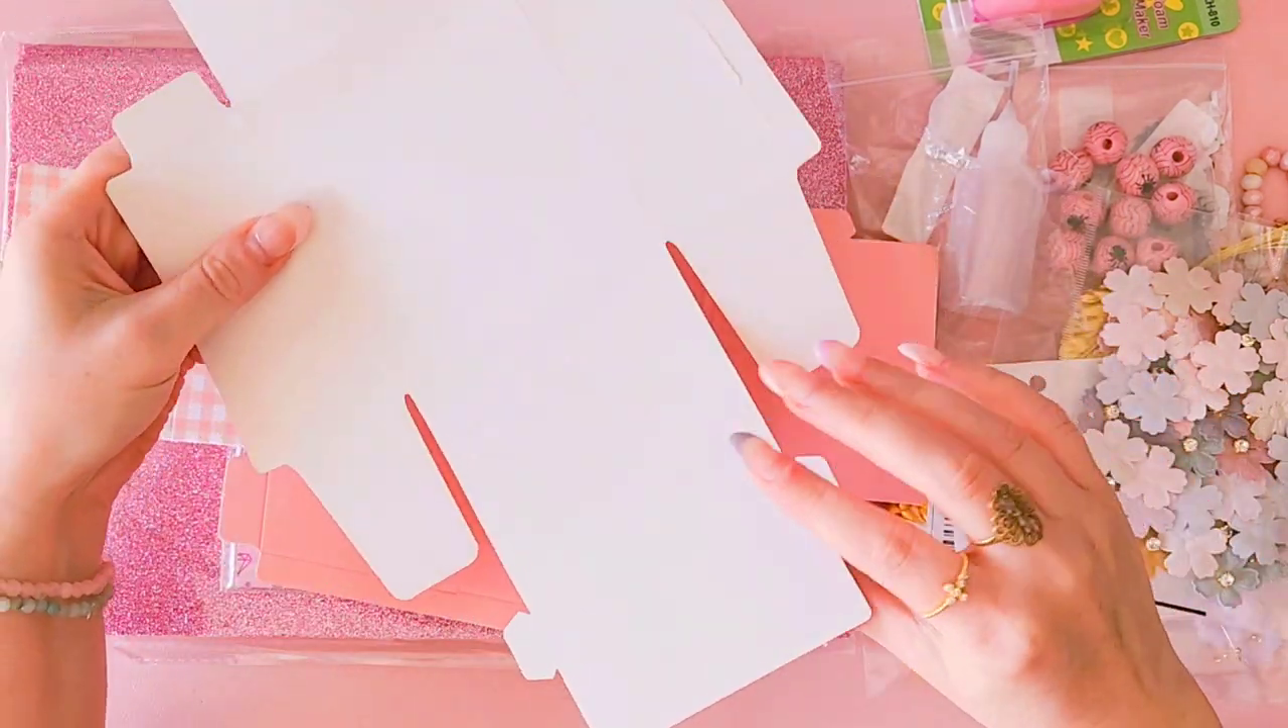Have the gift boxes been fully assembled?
No.